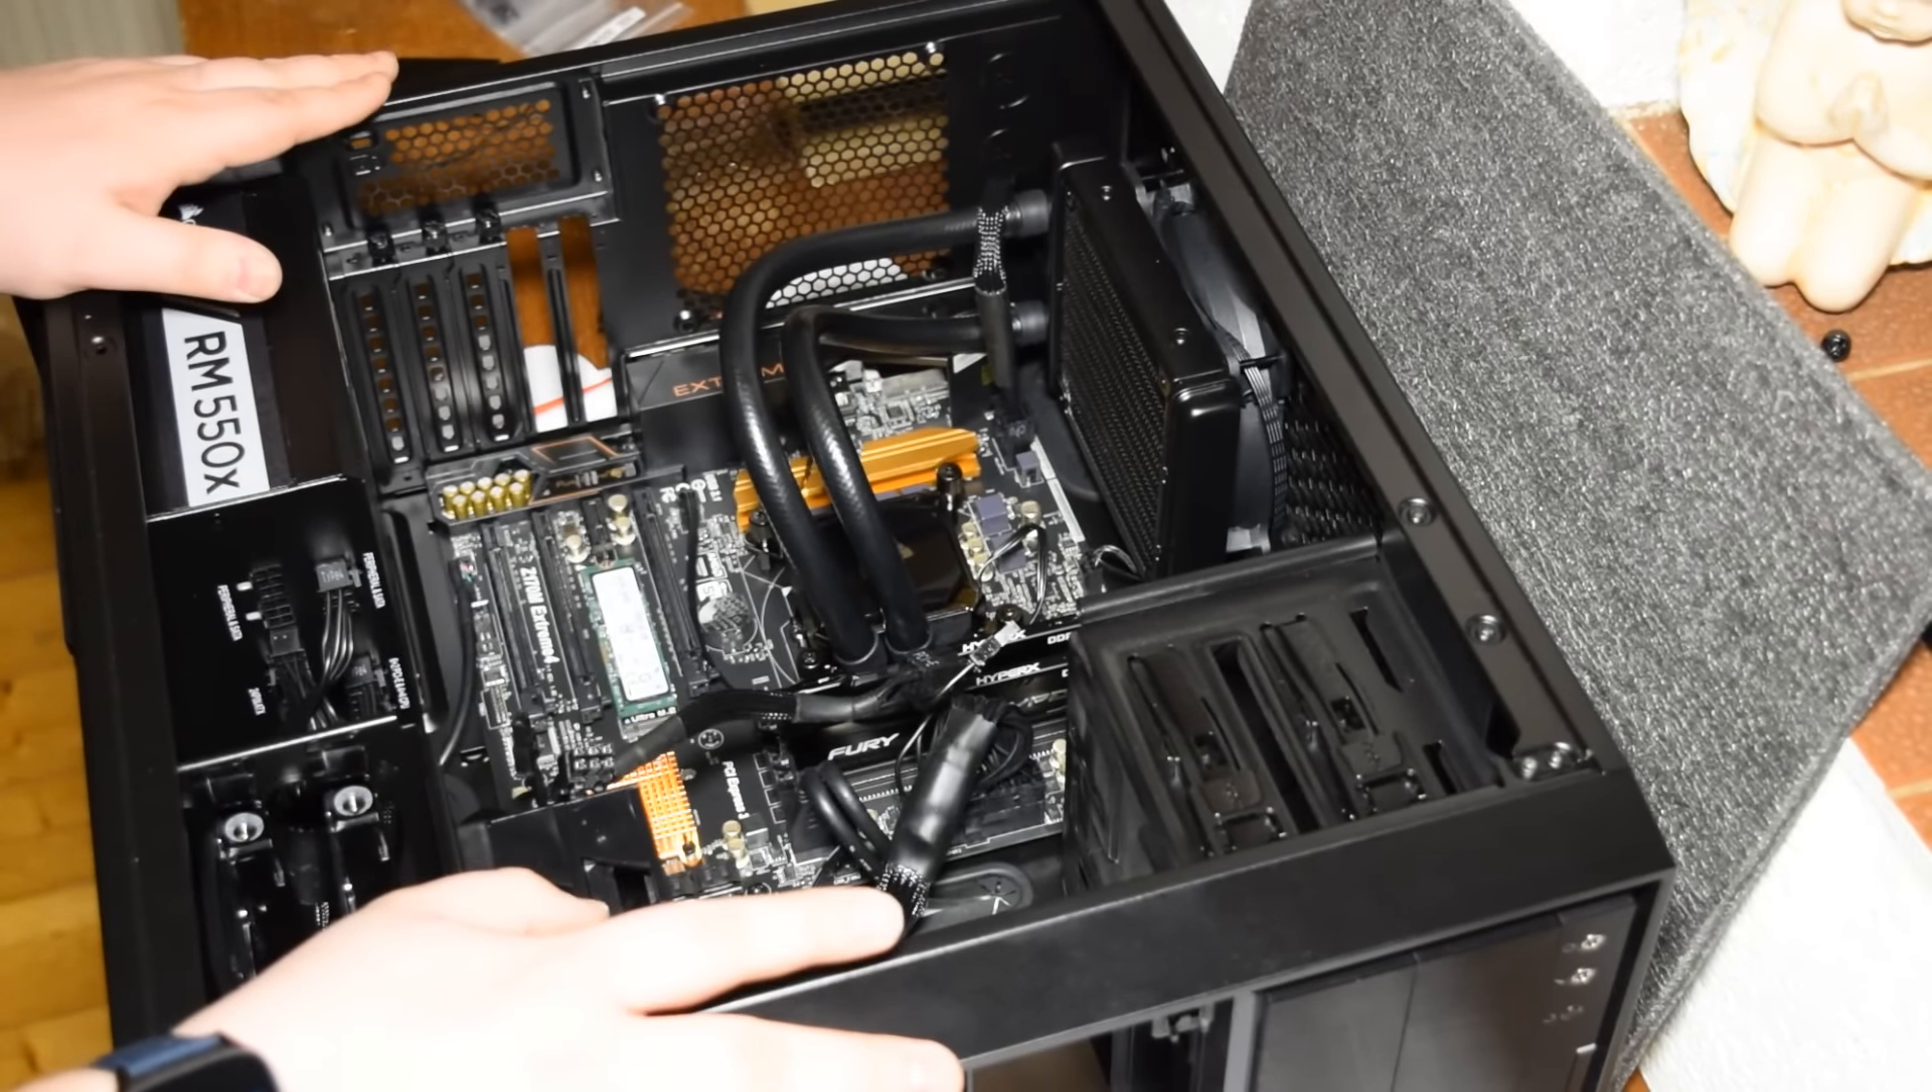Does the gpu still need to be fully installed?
Yes.